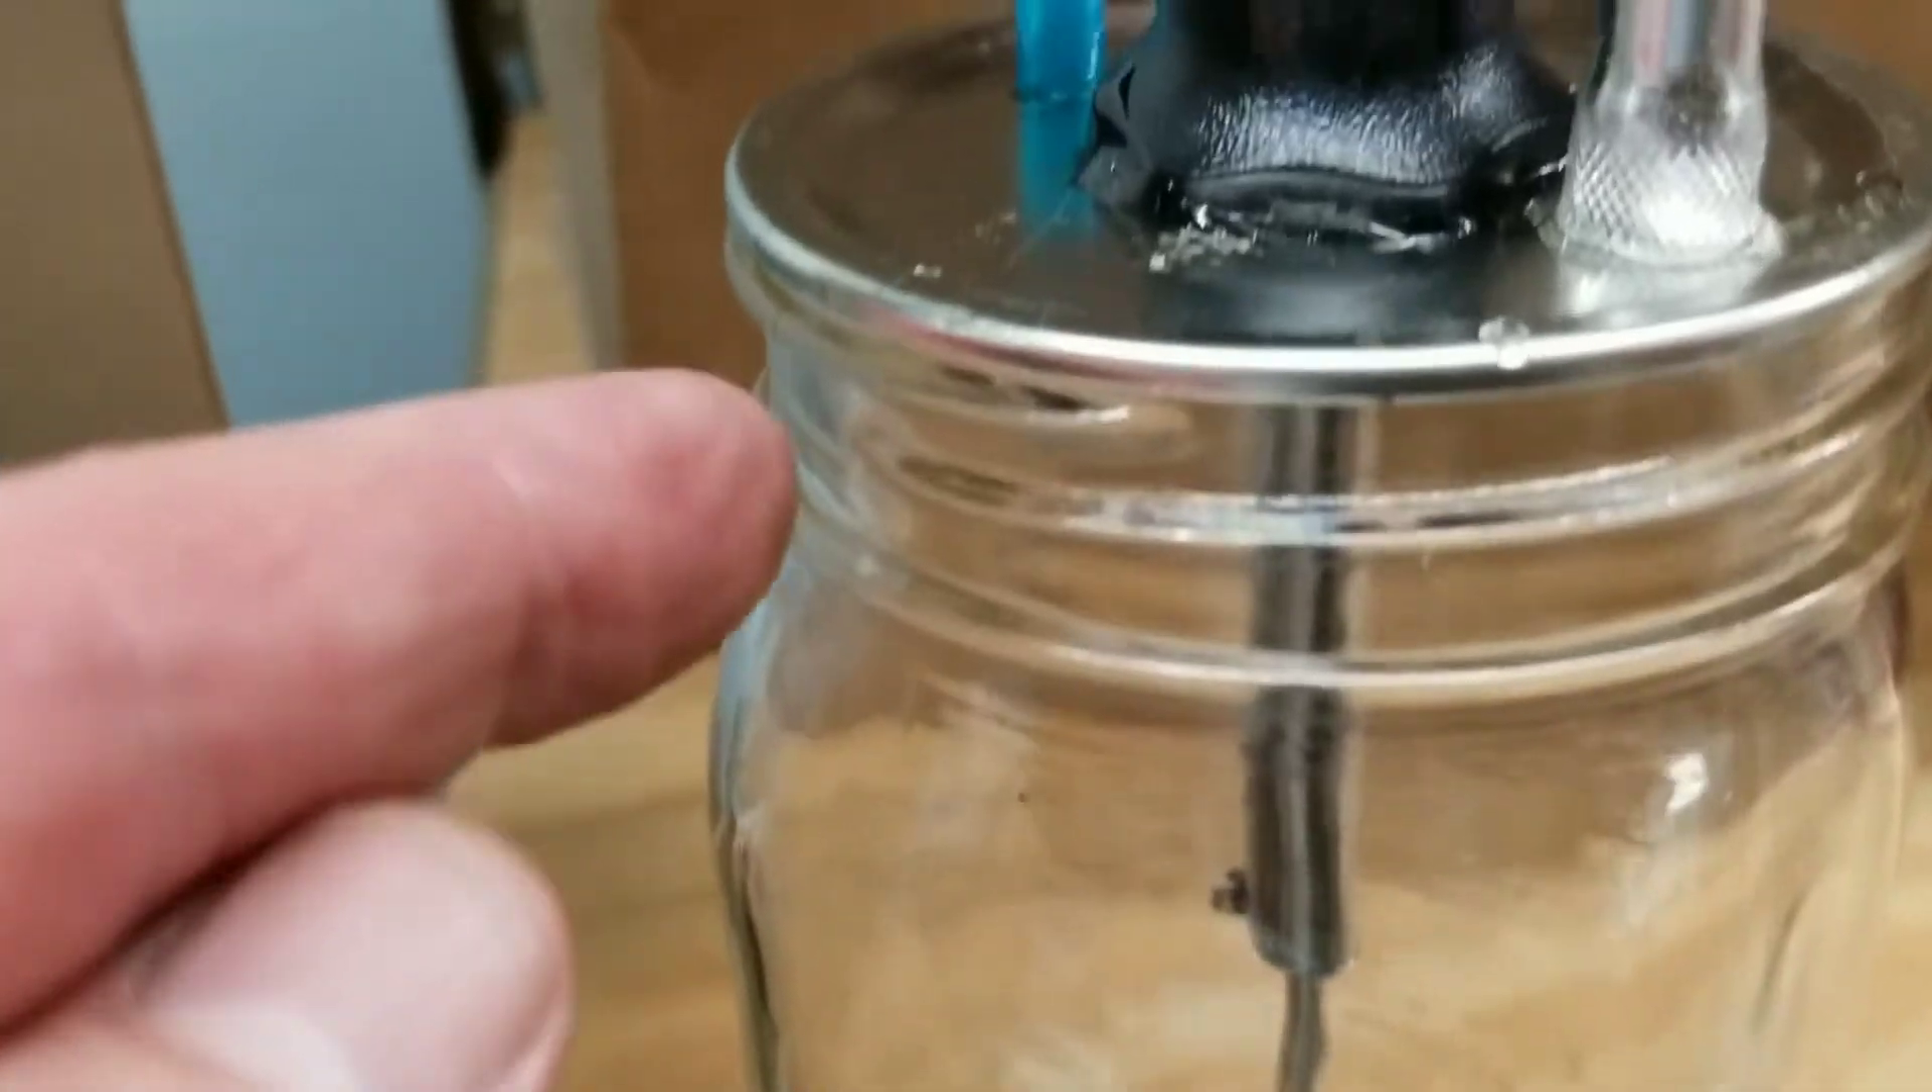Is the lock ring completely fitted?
No.